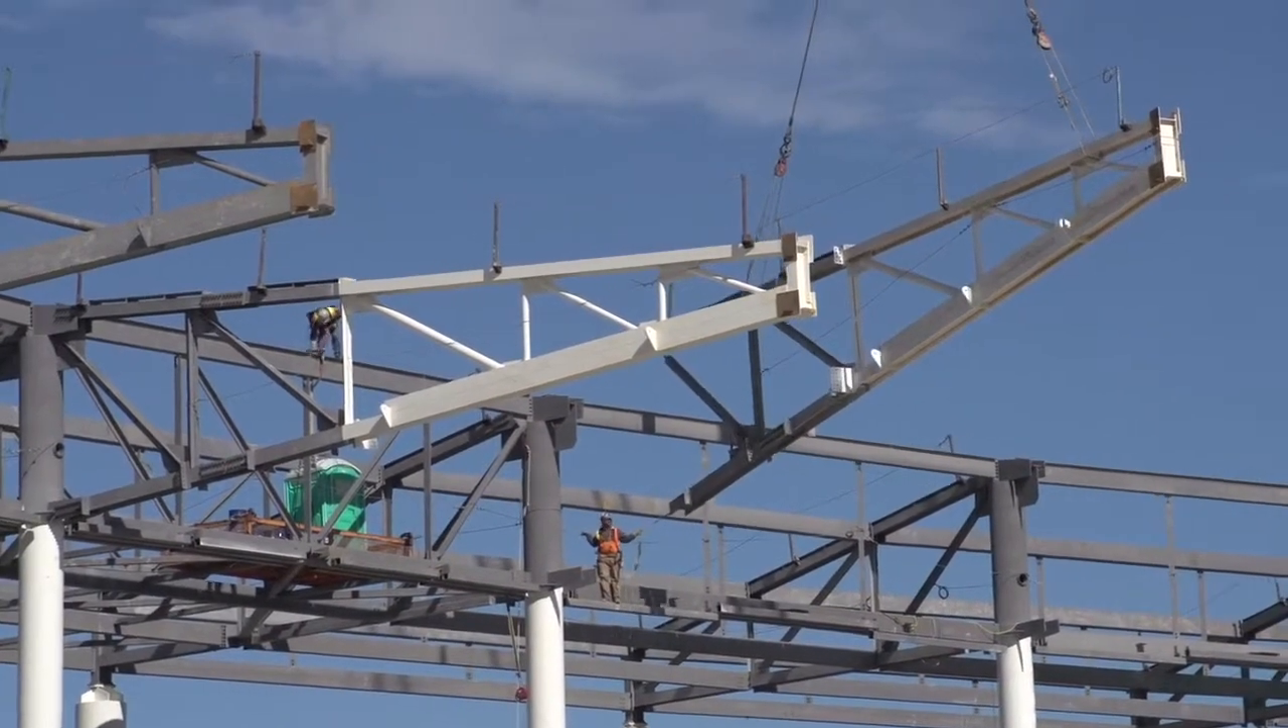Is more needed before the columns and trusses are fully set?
Yes.